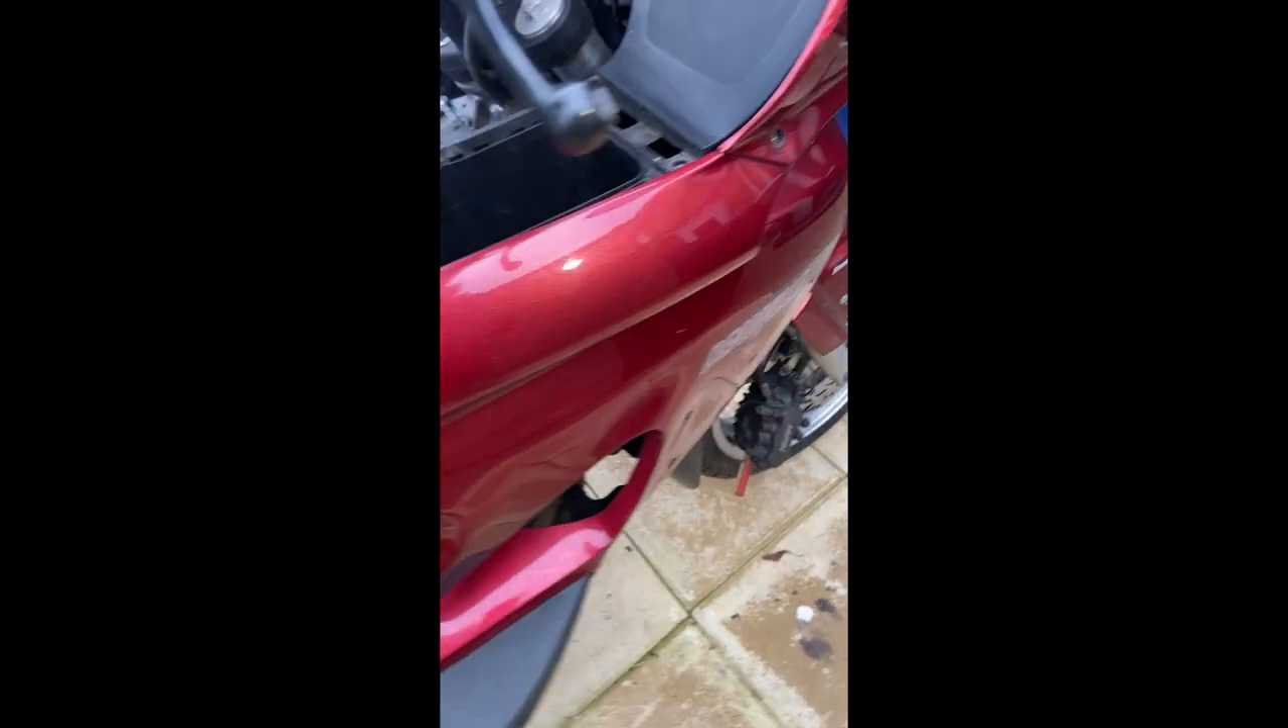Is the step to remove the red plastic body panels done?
No.